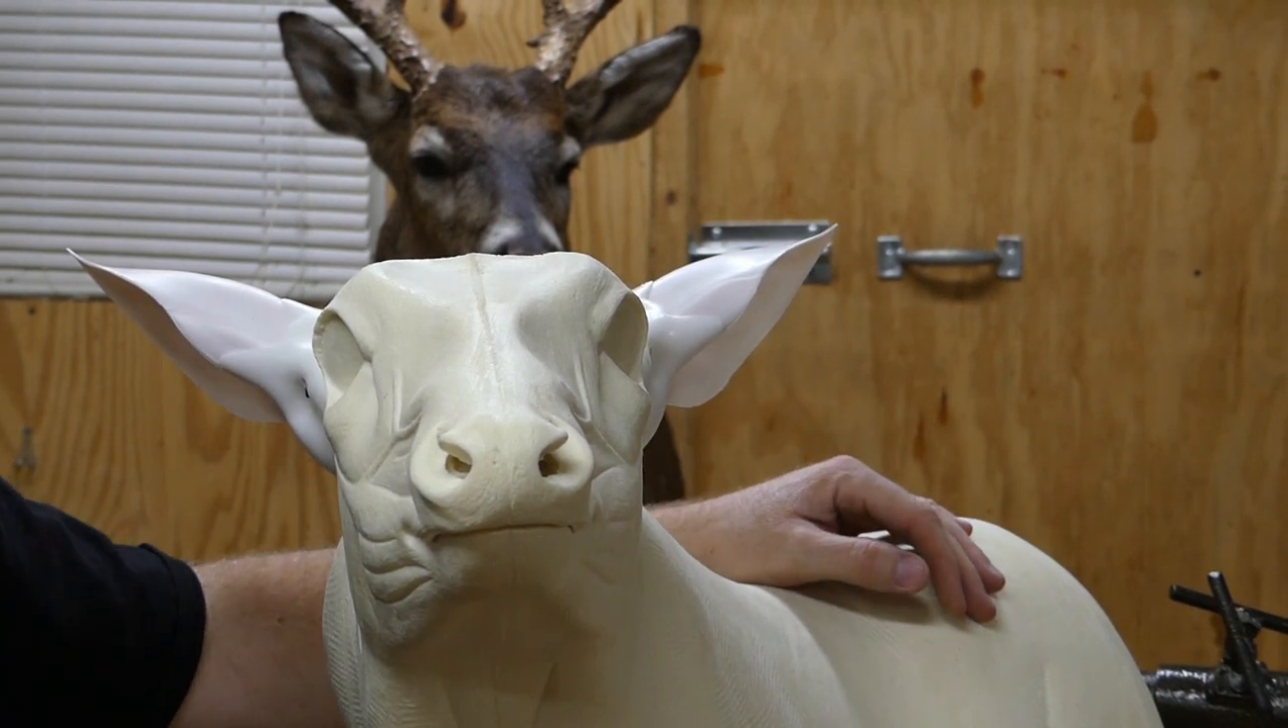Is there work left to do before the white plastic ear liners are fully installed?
No.